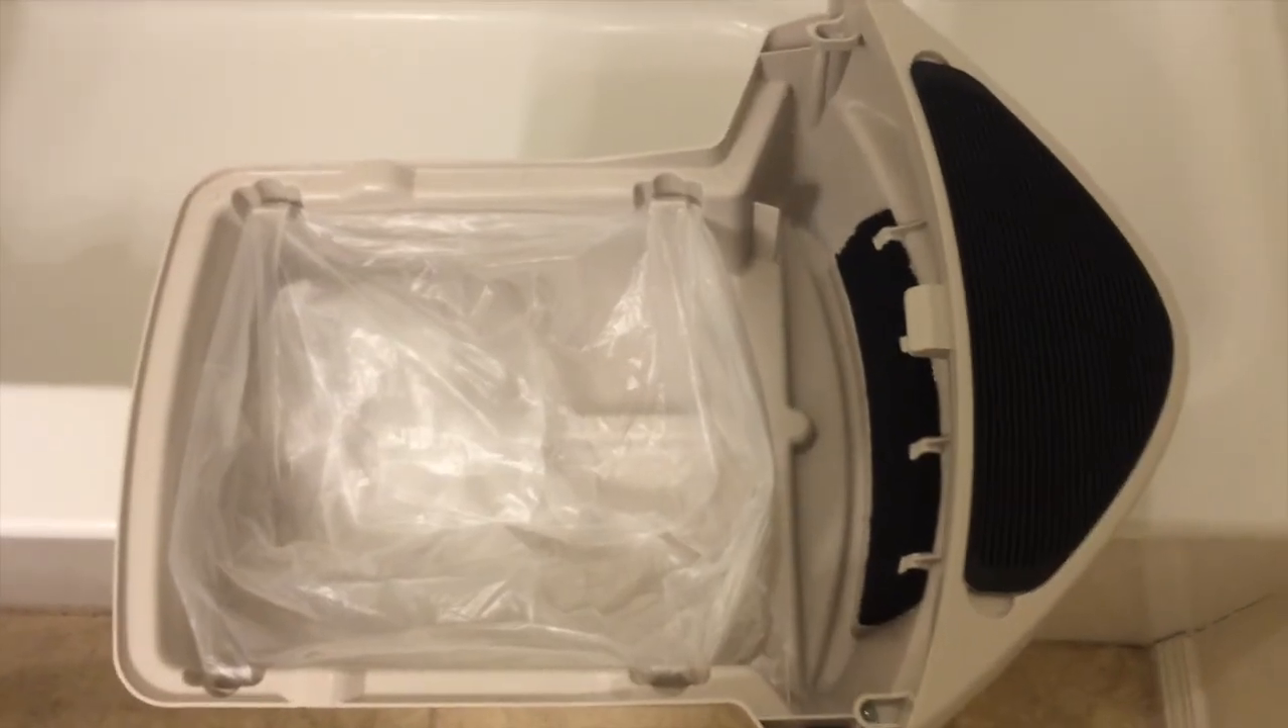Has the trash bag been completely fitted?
Yes.